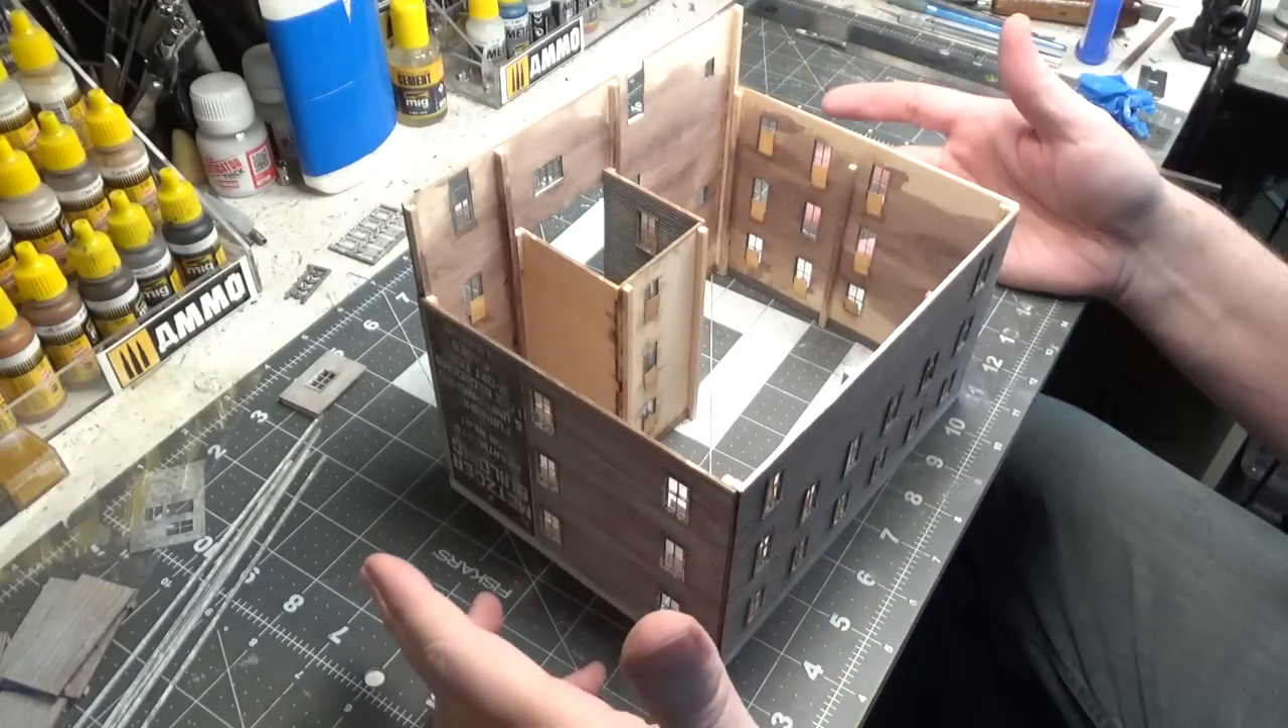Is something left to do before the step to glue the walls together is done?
No.